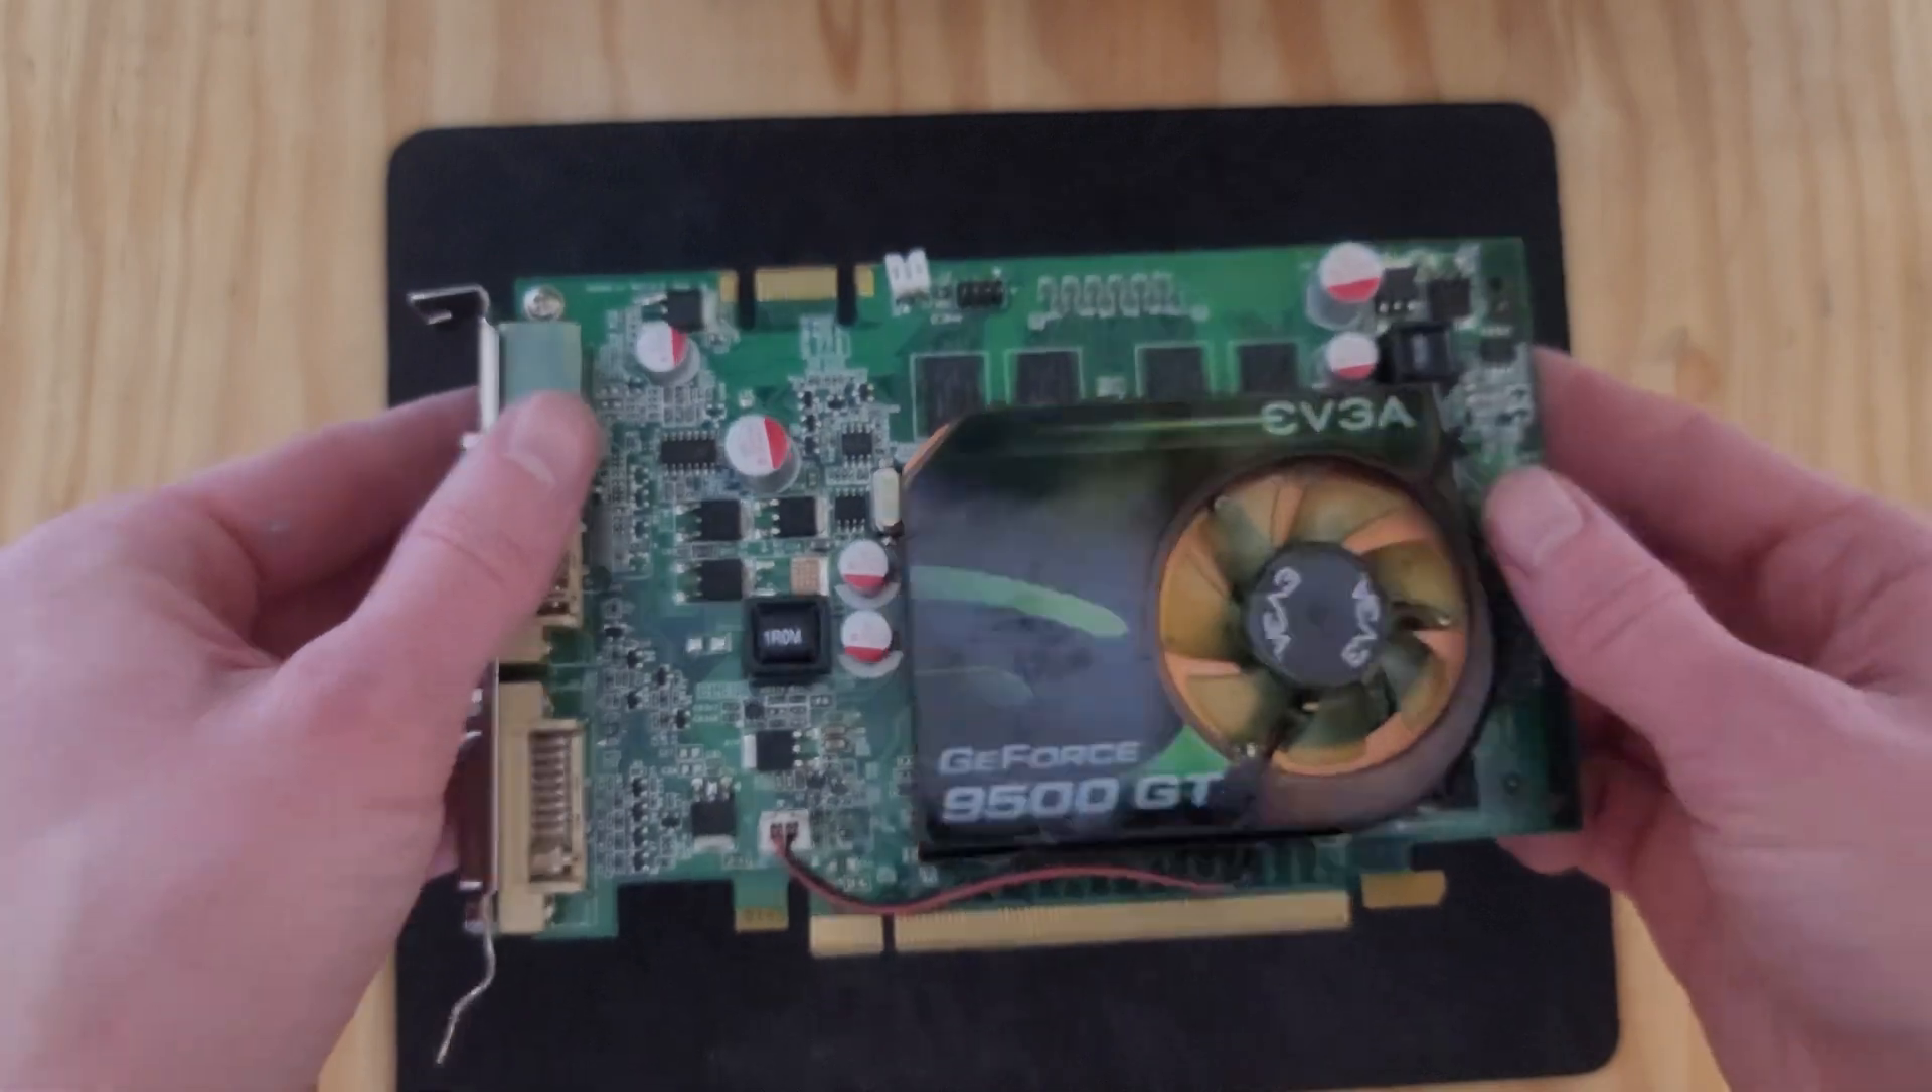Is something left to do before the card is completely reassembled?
No.